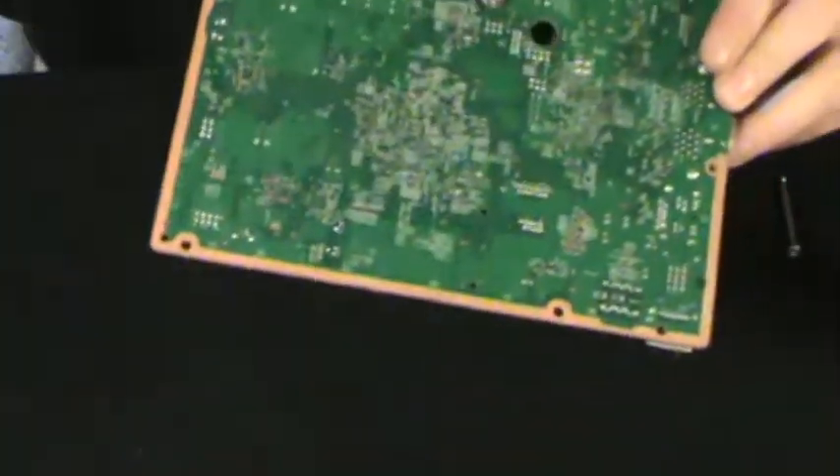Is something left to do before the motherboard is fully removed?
No.